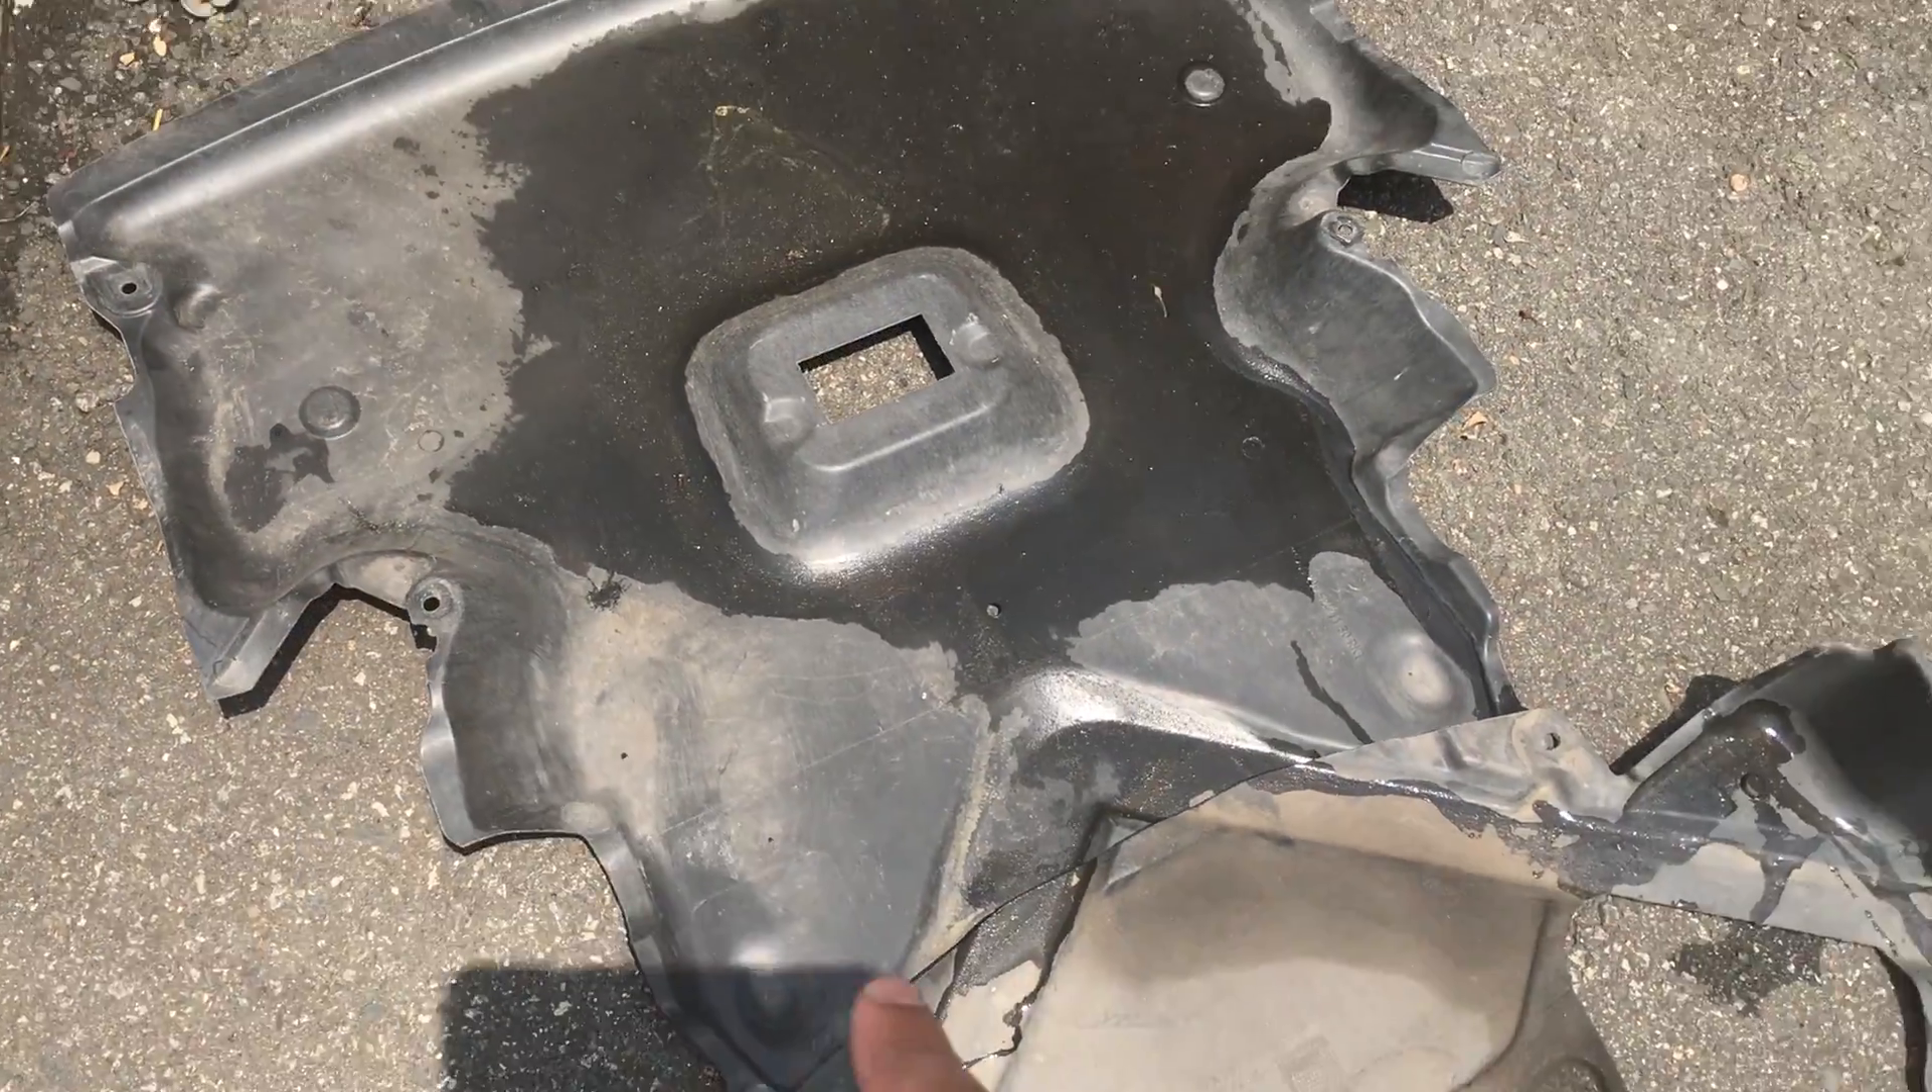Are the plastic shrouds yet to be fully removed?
No.